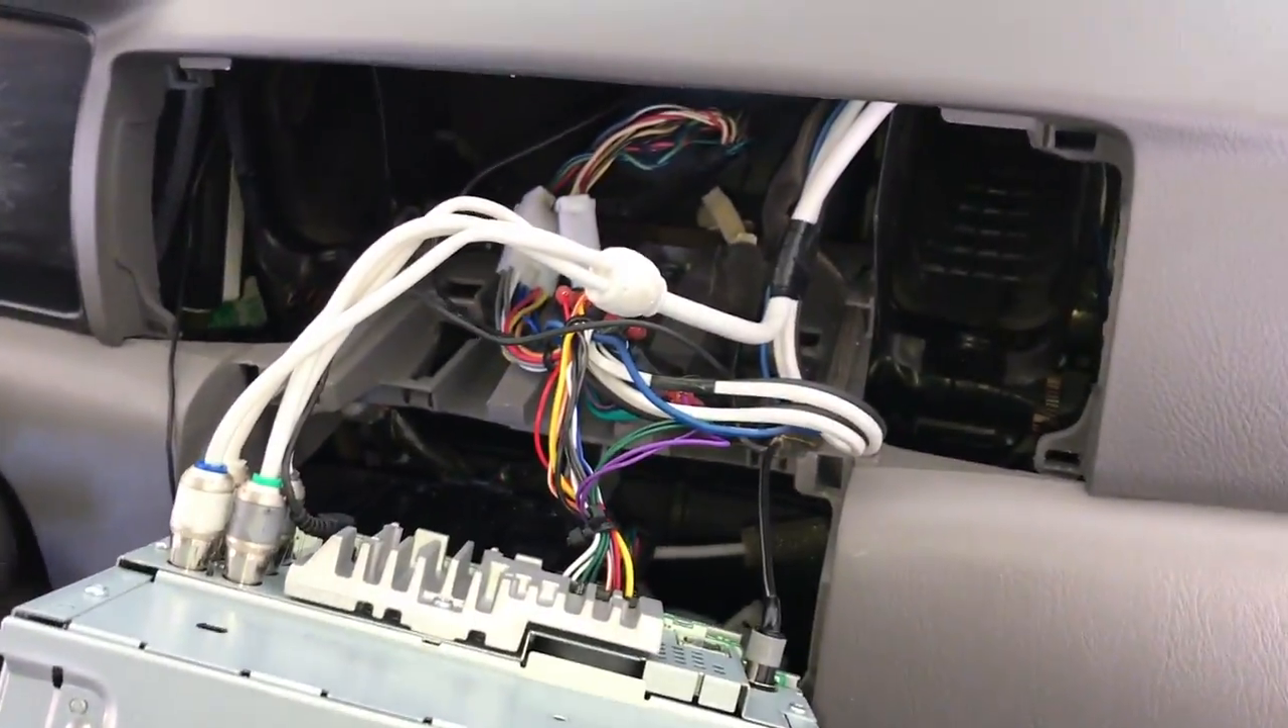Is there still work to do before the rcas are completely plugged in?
No.